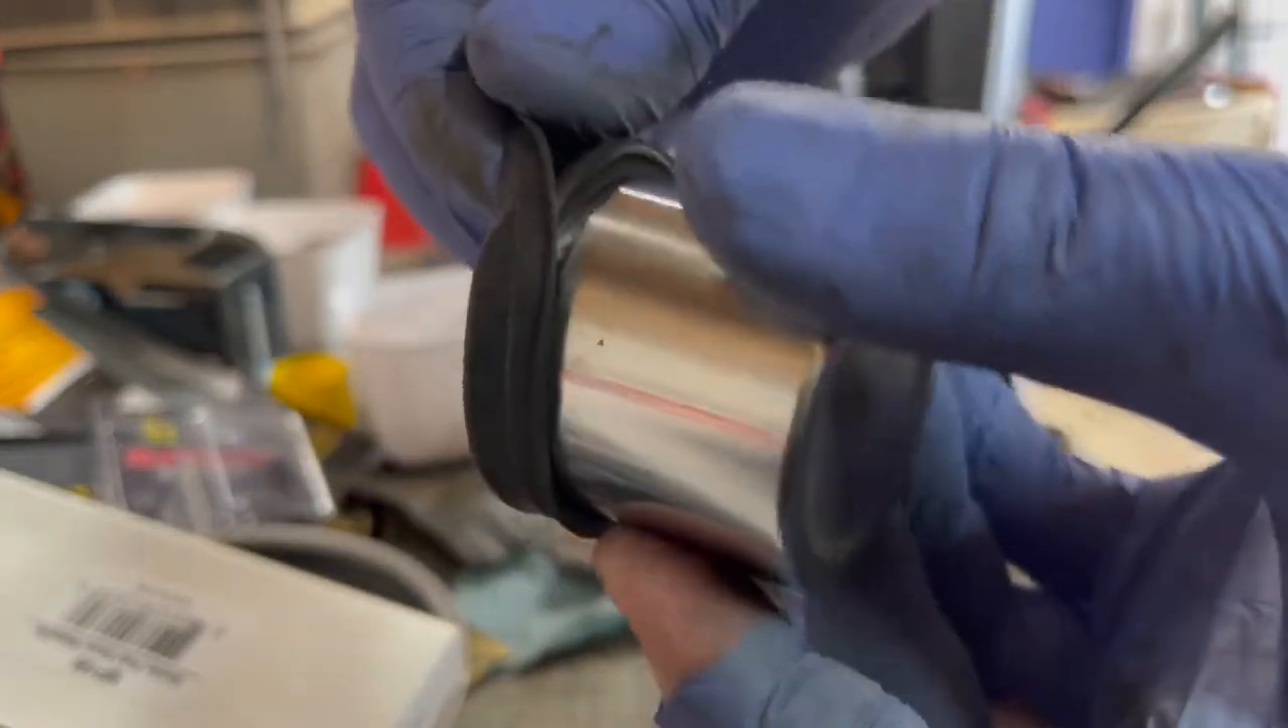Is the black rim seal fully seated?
No.